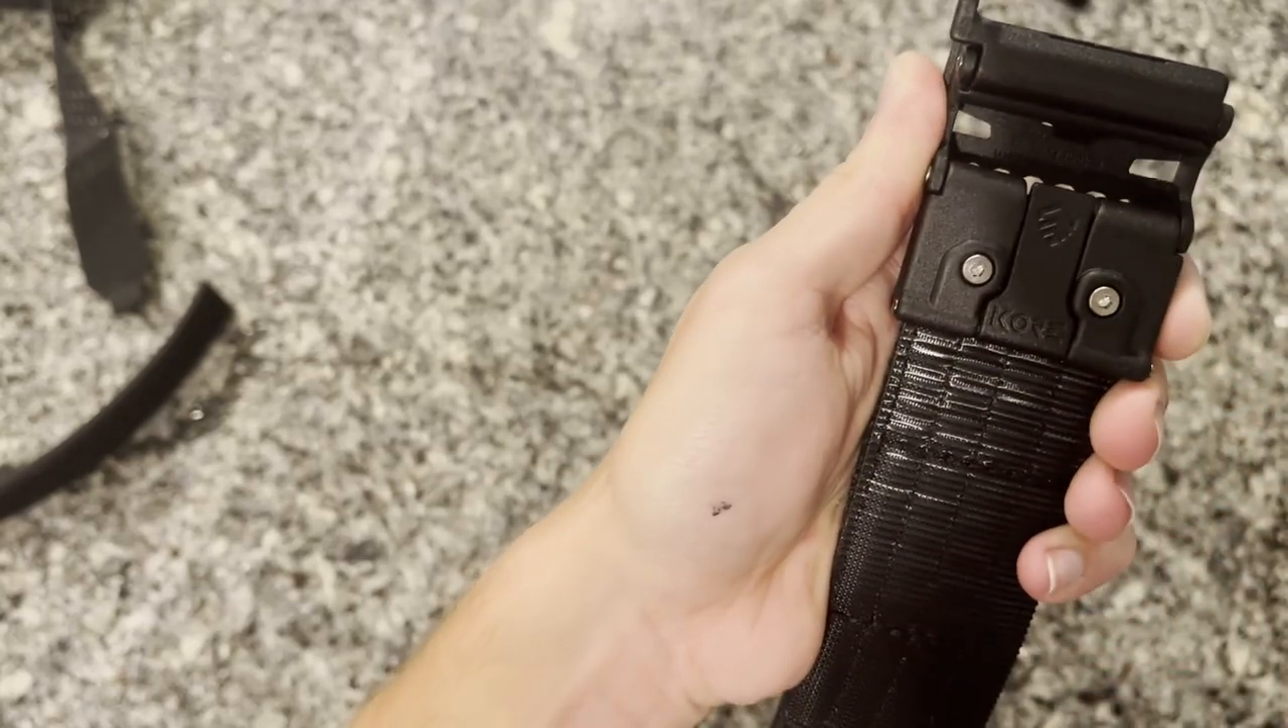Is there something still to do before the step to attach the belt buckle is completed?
No.